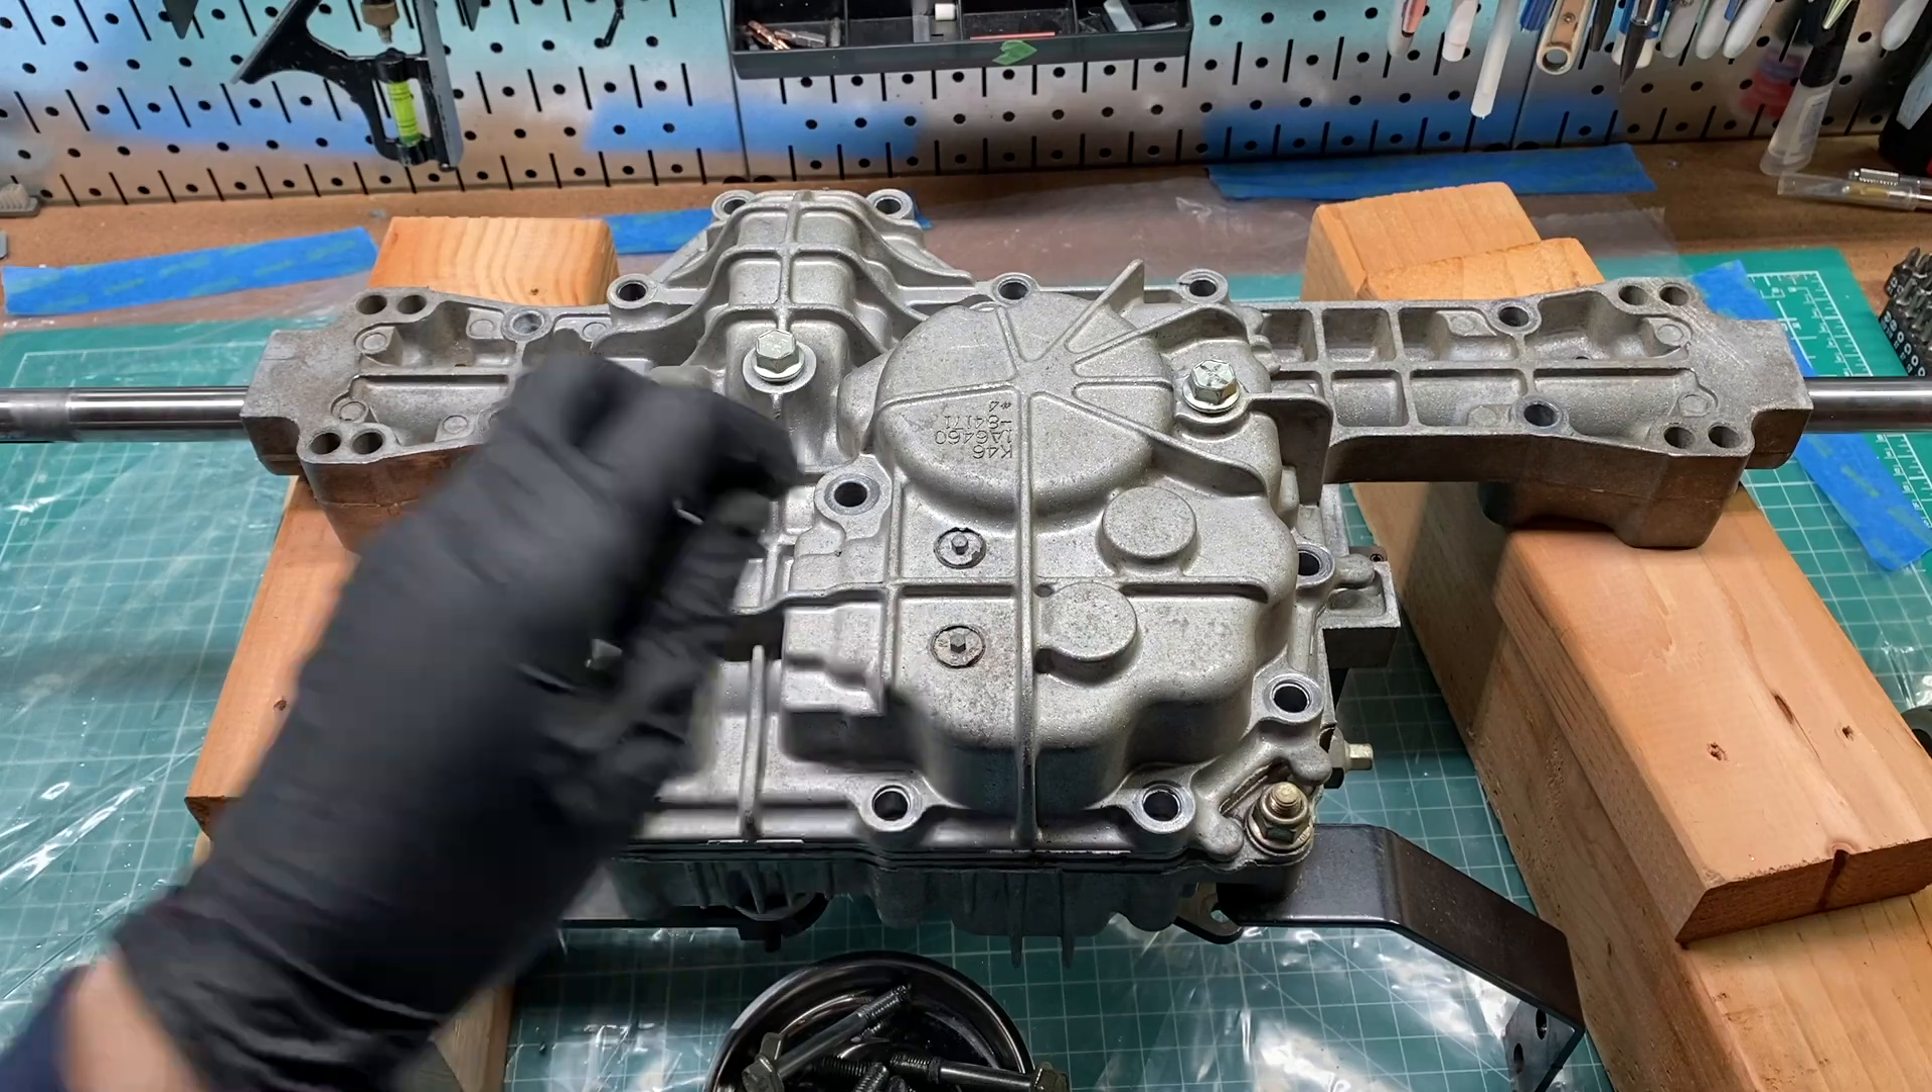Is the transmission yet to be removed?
No.